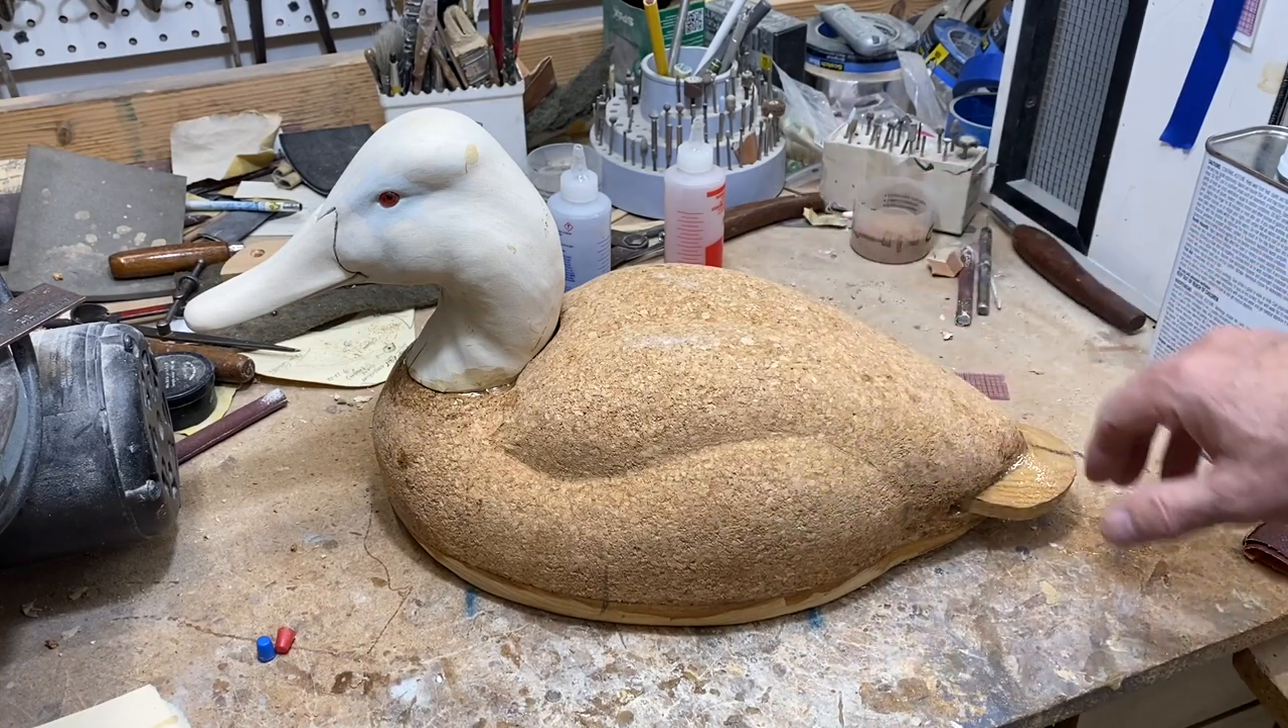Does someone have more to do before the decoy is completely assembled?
No.